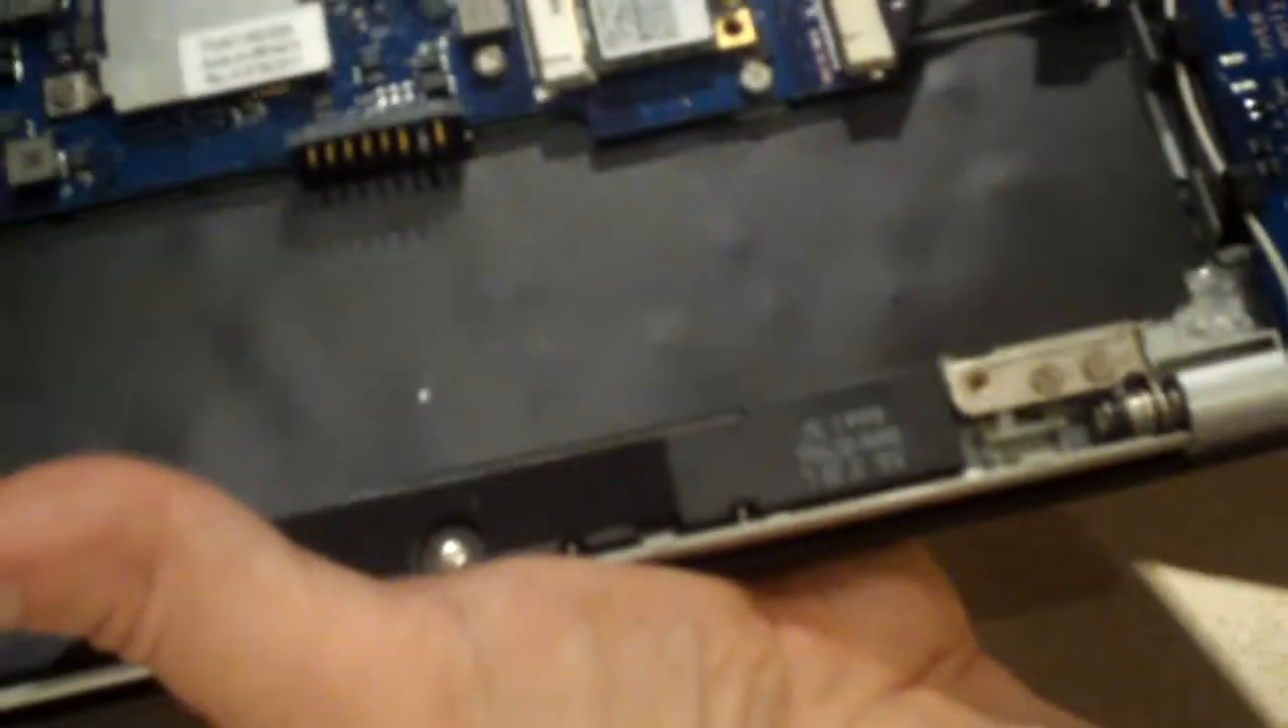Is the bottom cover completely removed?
Yes.